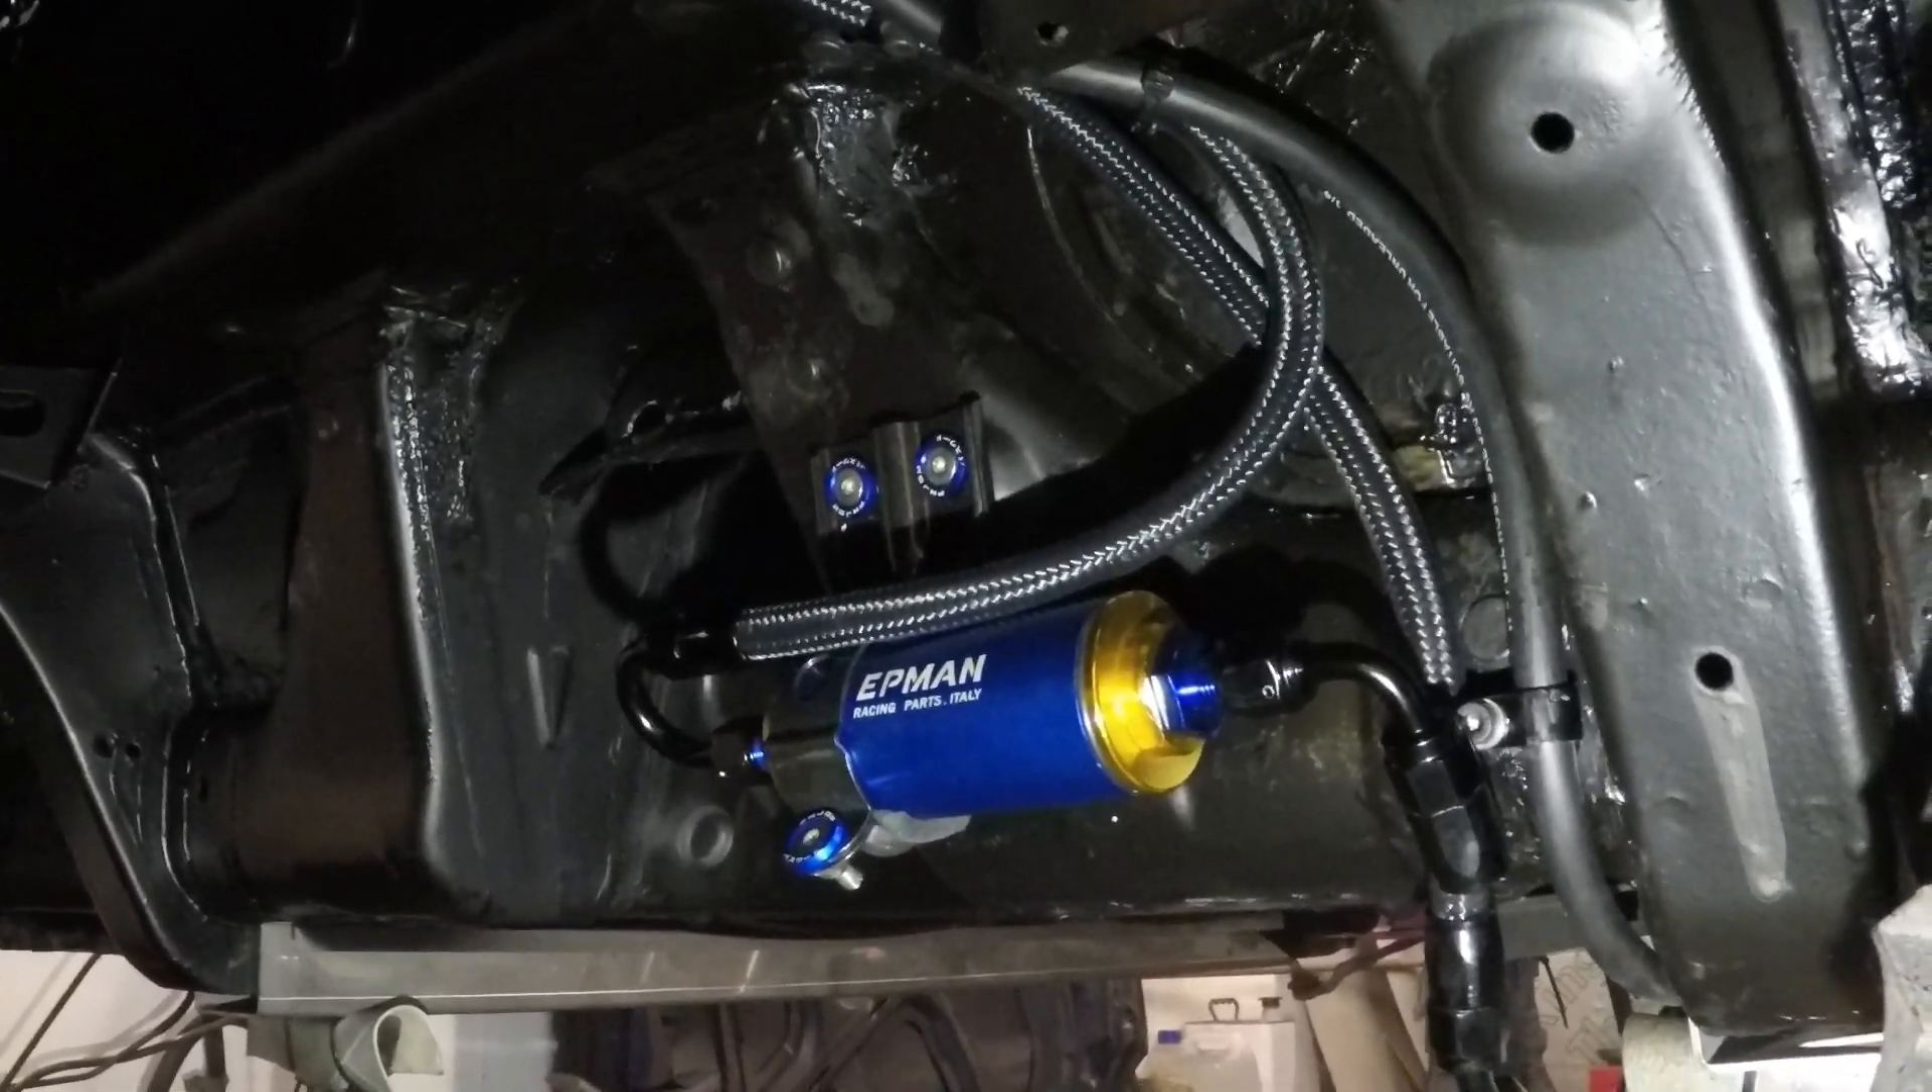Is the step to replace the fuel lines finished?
Yes.